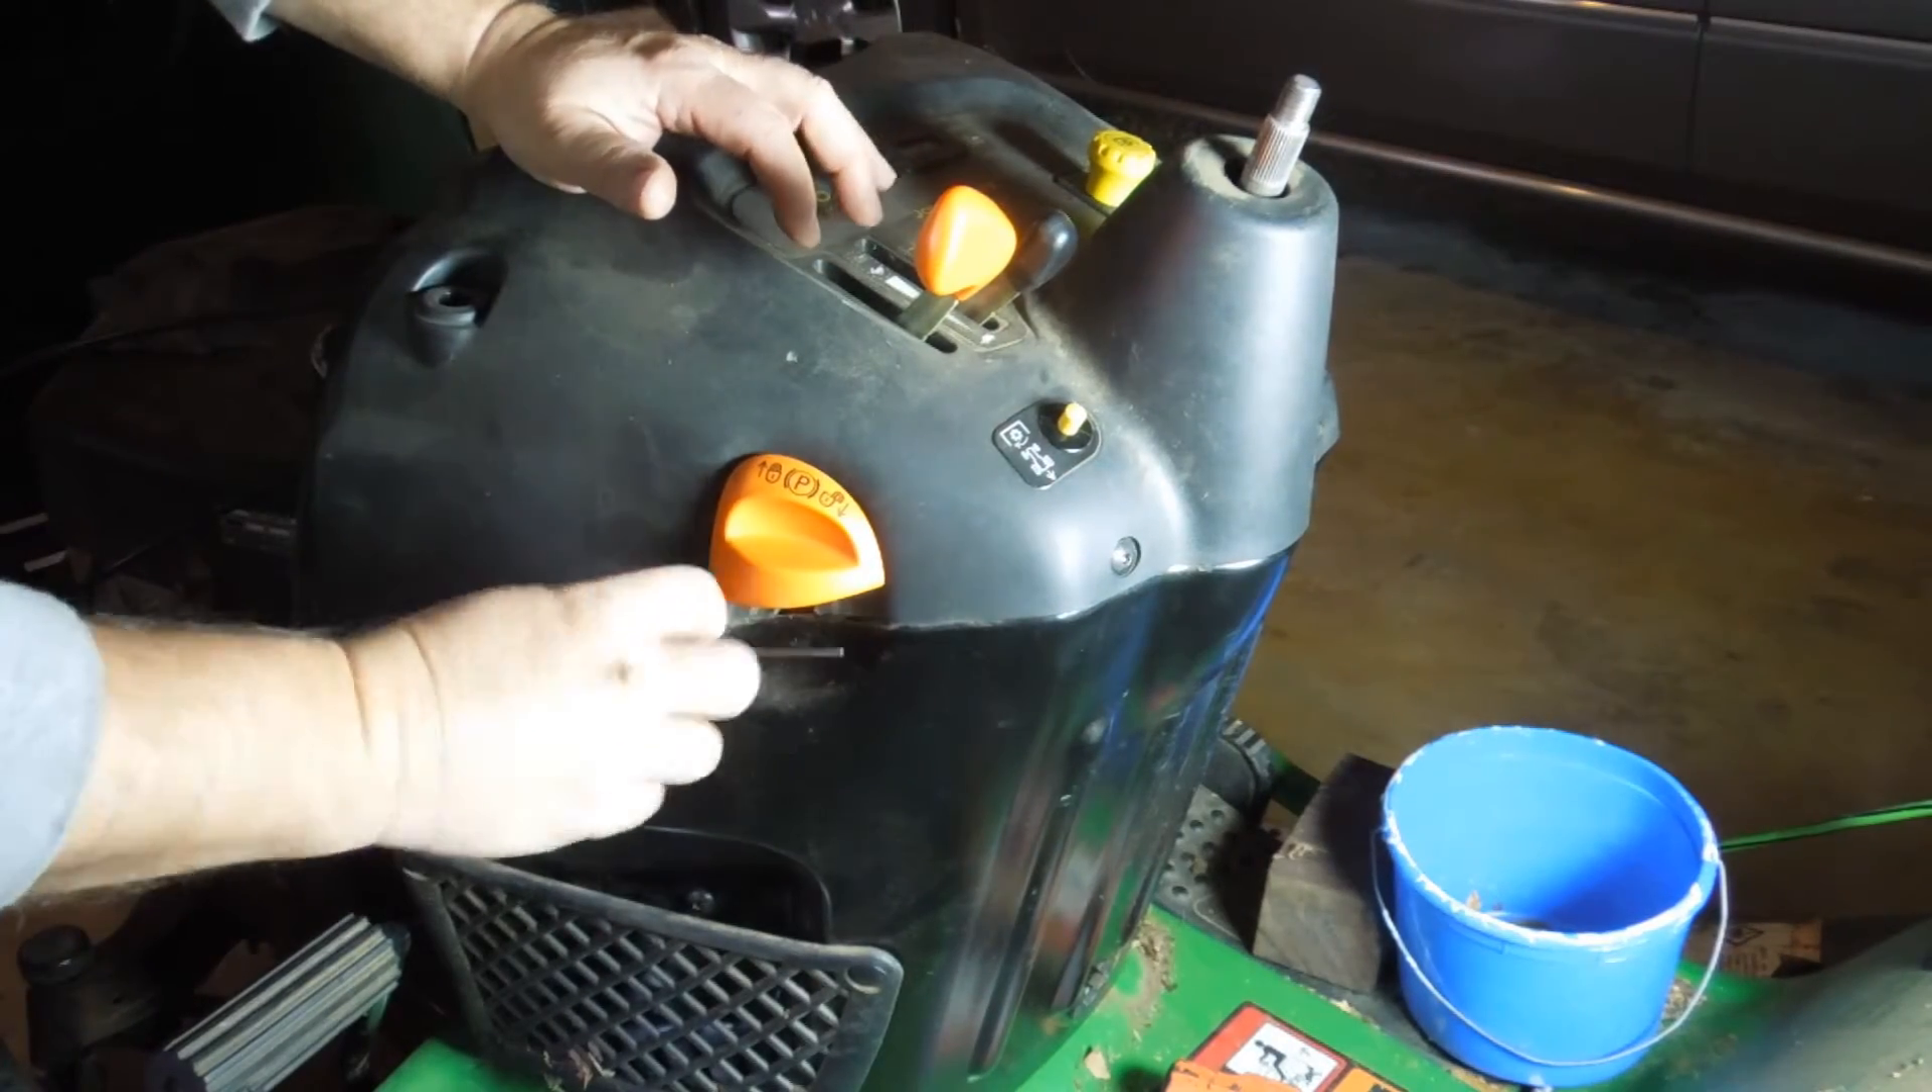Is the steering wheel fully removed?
Yes.